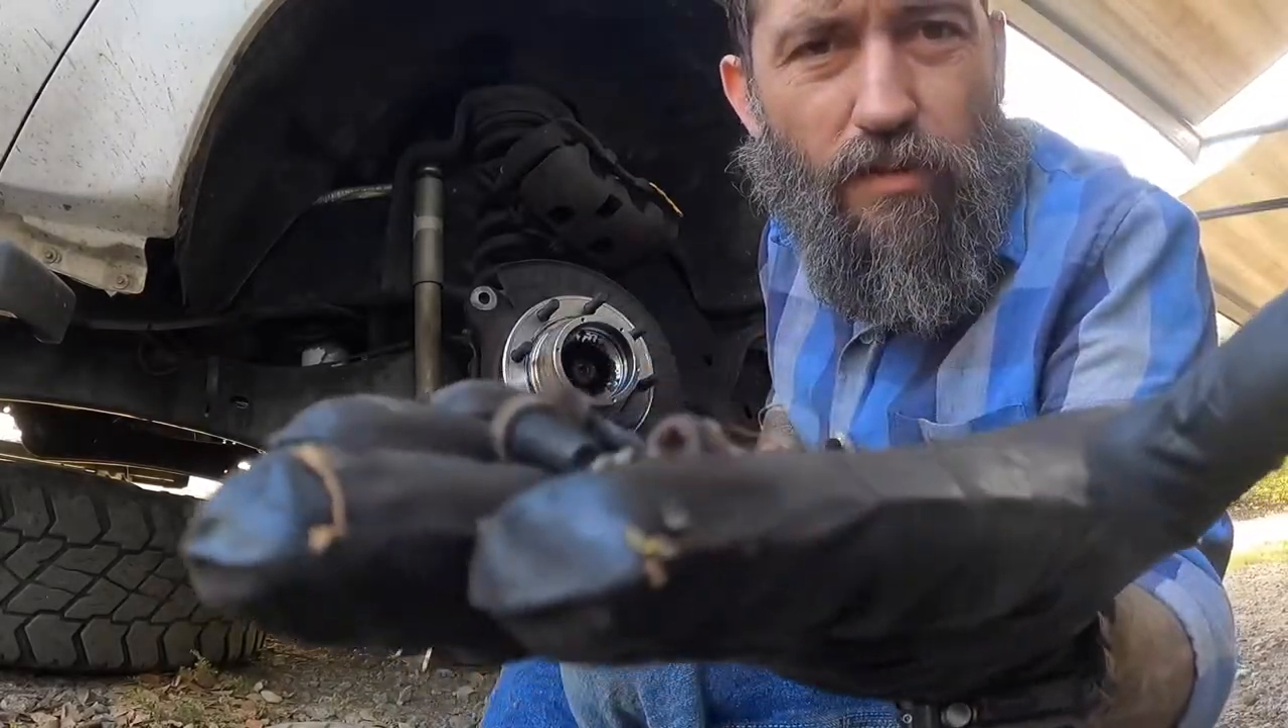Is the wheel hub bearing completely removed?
No.